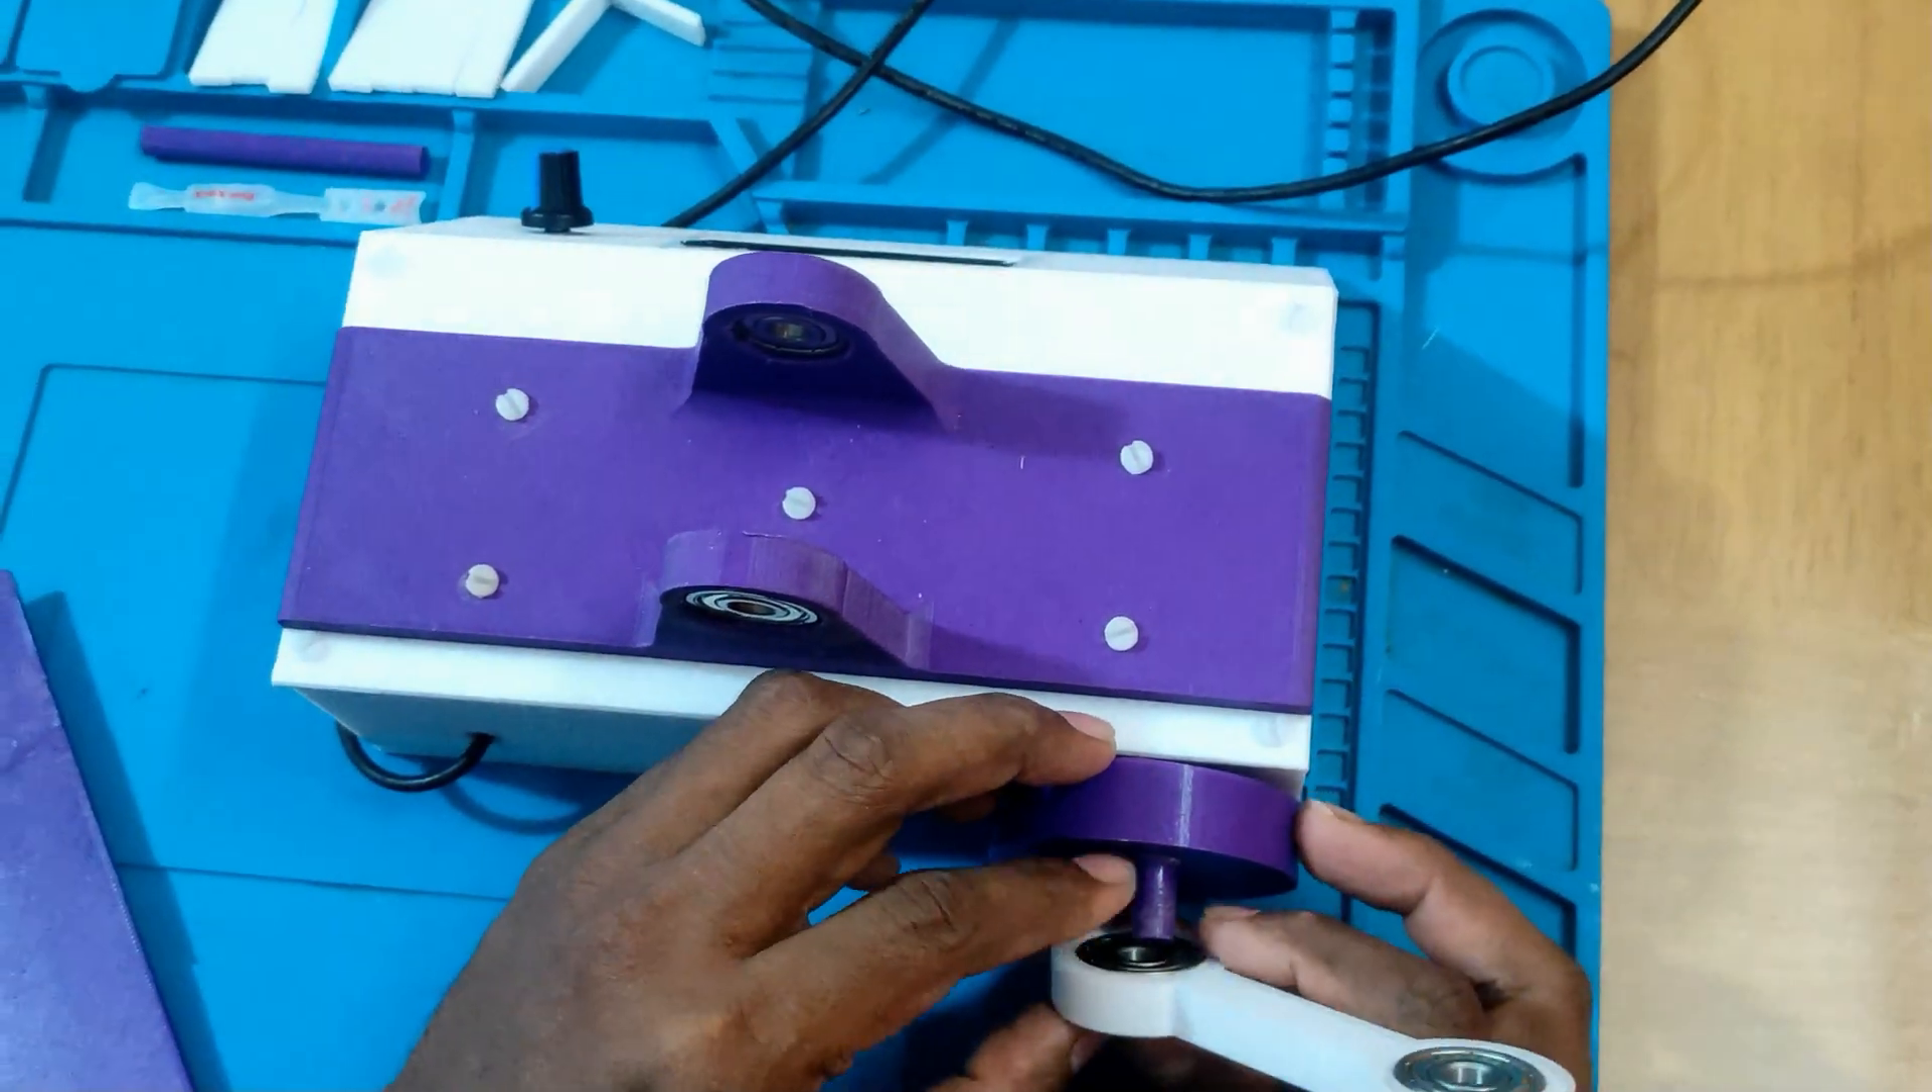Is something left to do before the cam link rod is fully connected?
Yes.